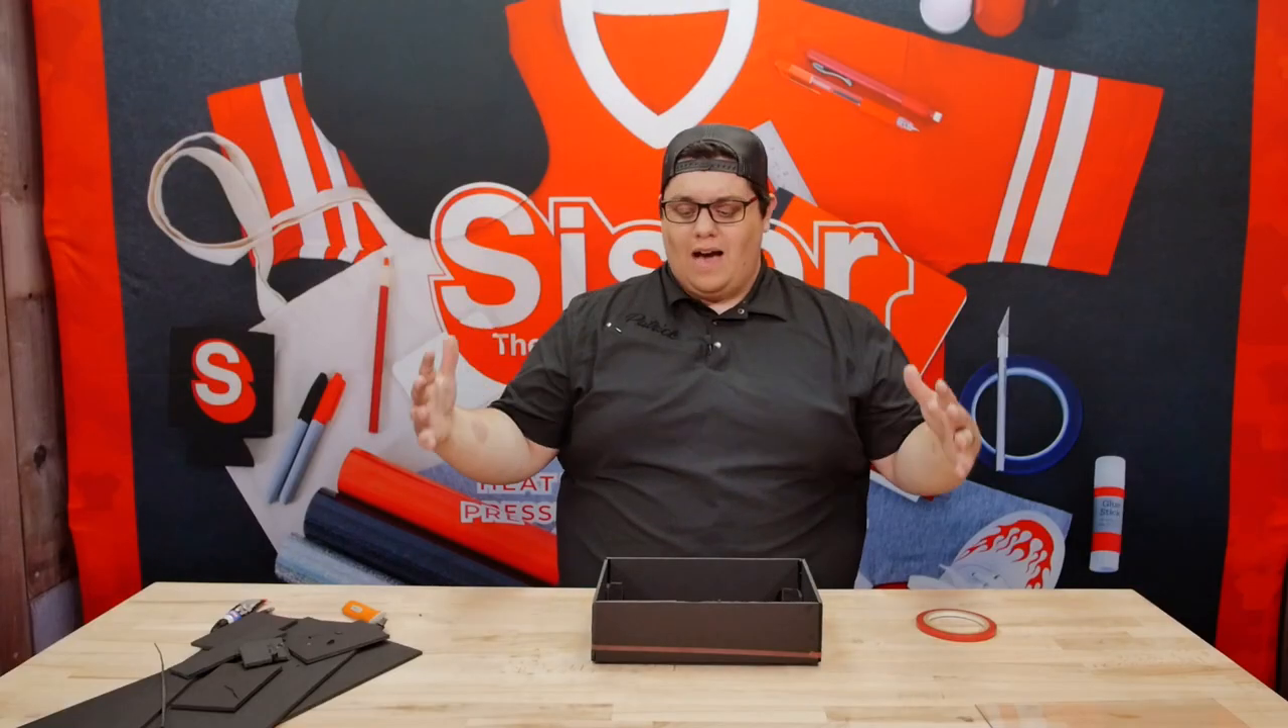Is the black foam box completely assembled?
Yes.